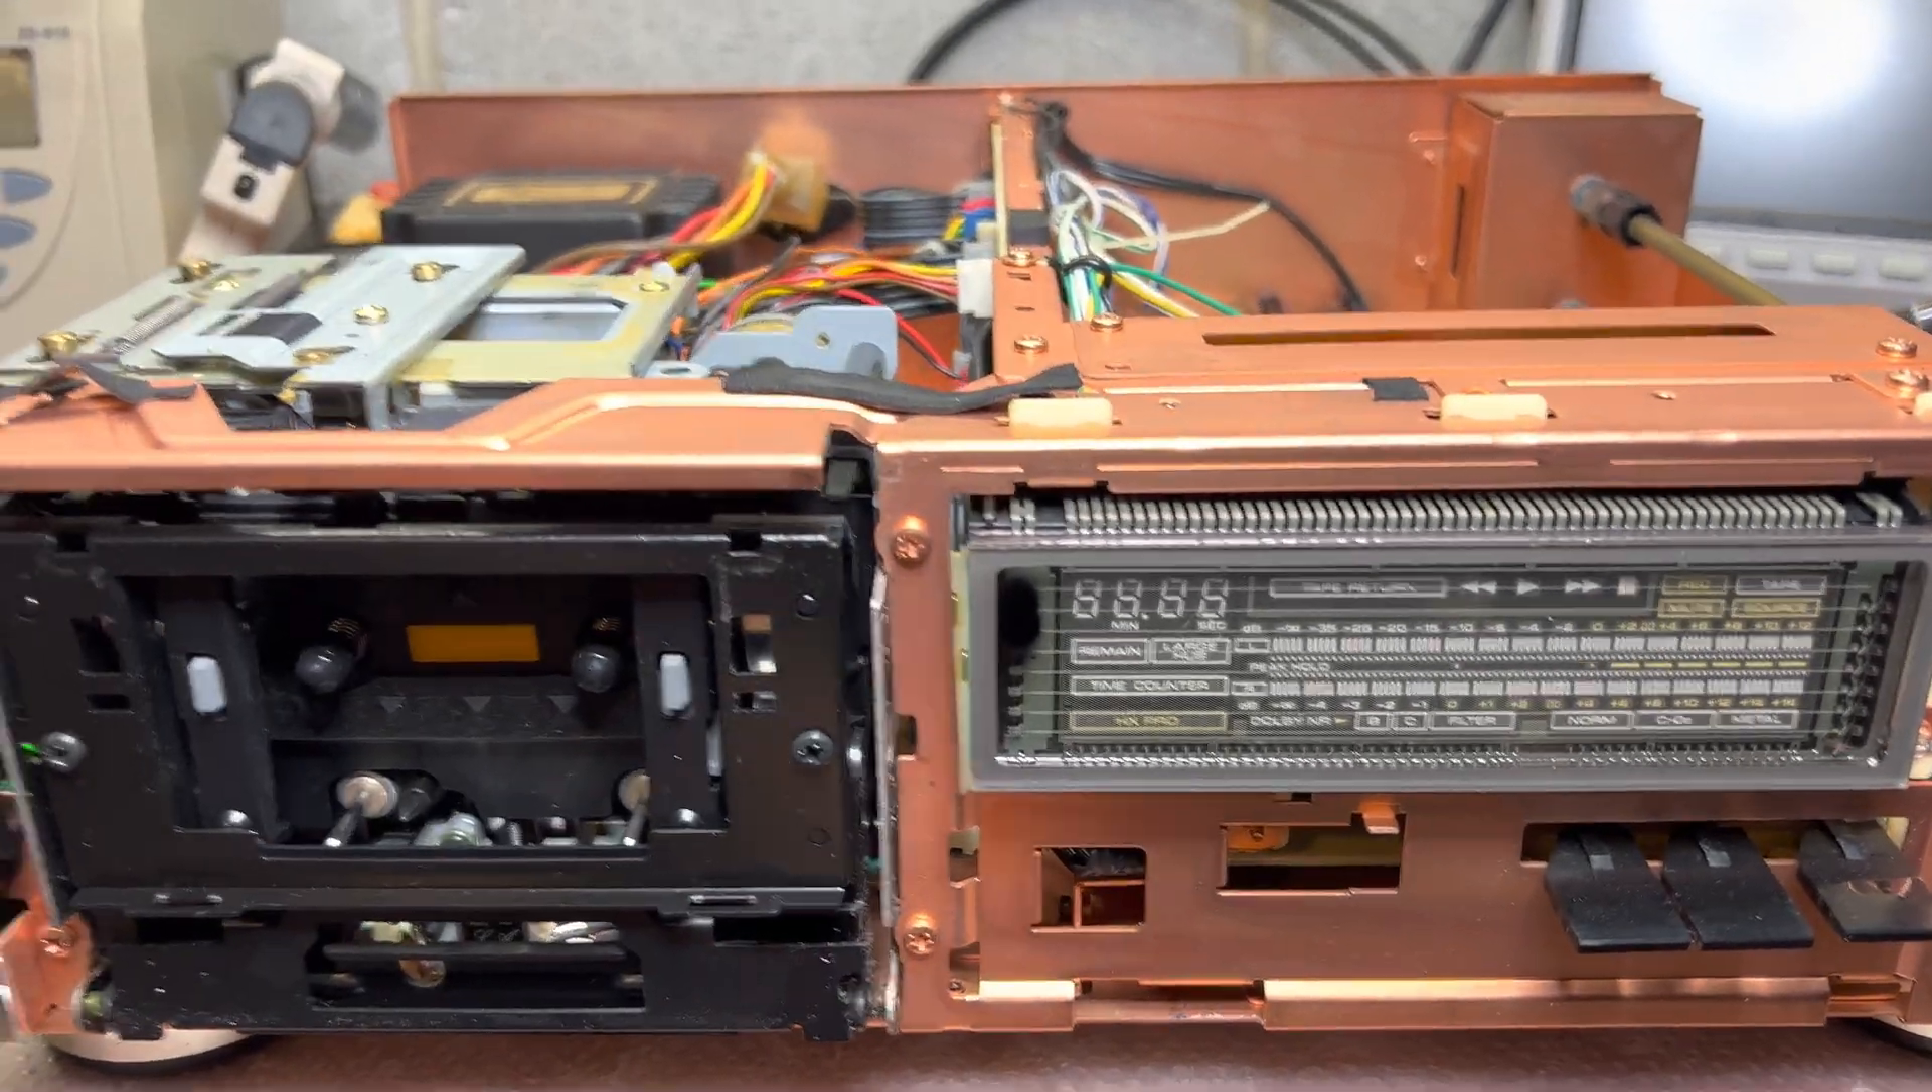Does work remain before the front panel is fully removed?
No.